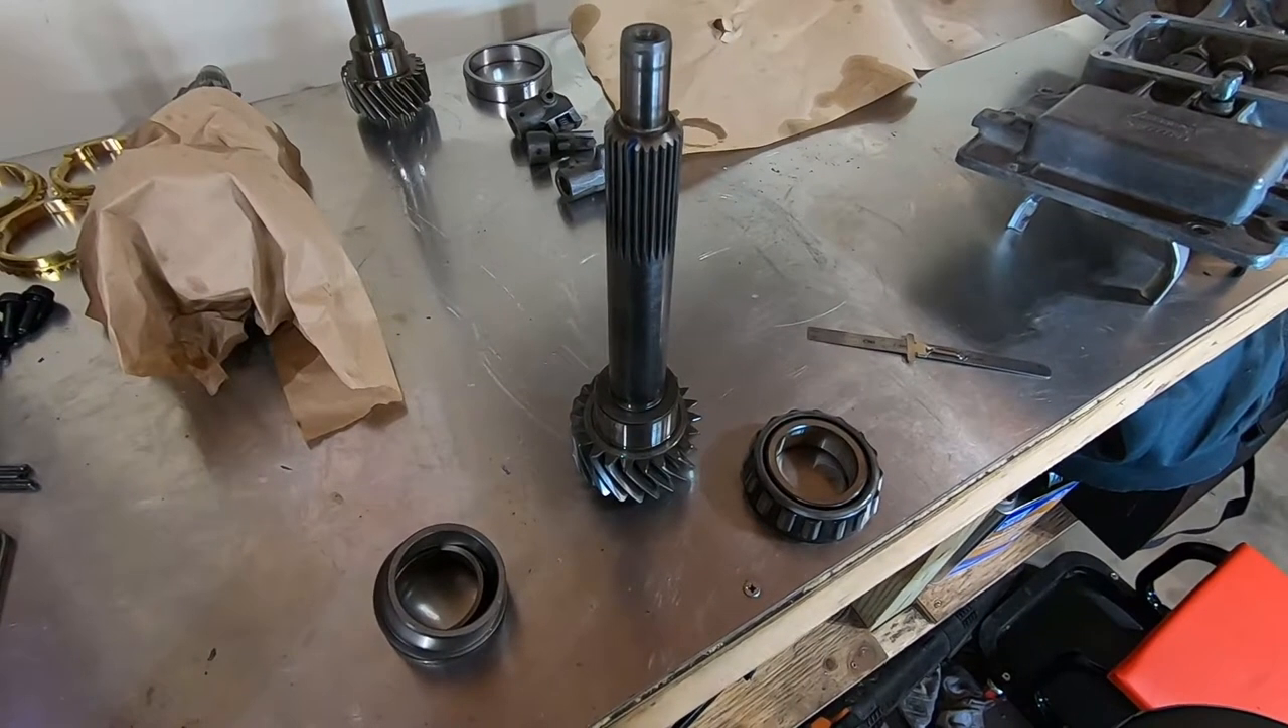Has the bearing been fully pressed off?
Yes.